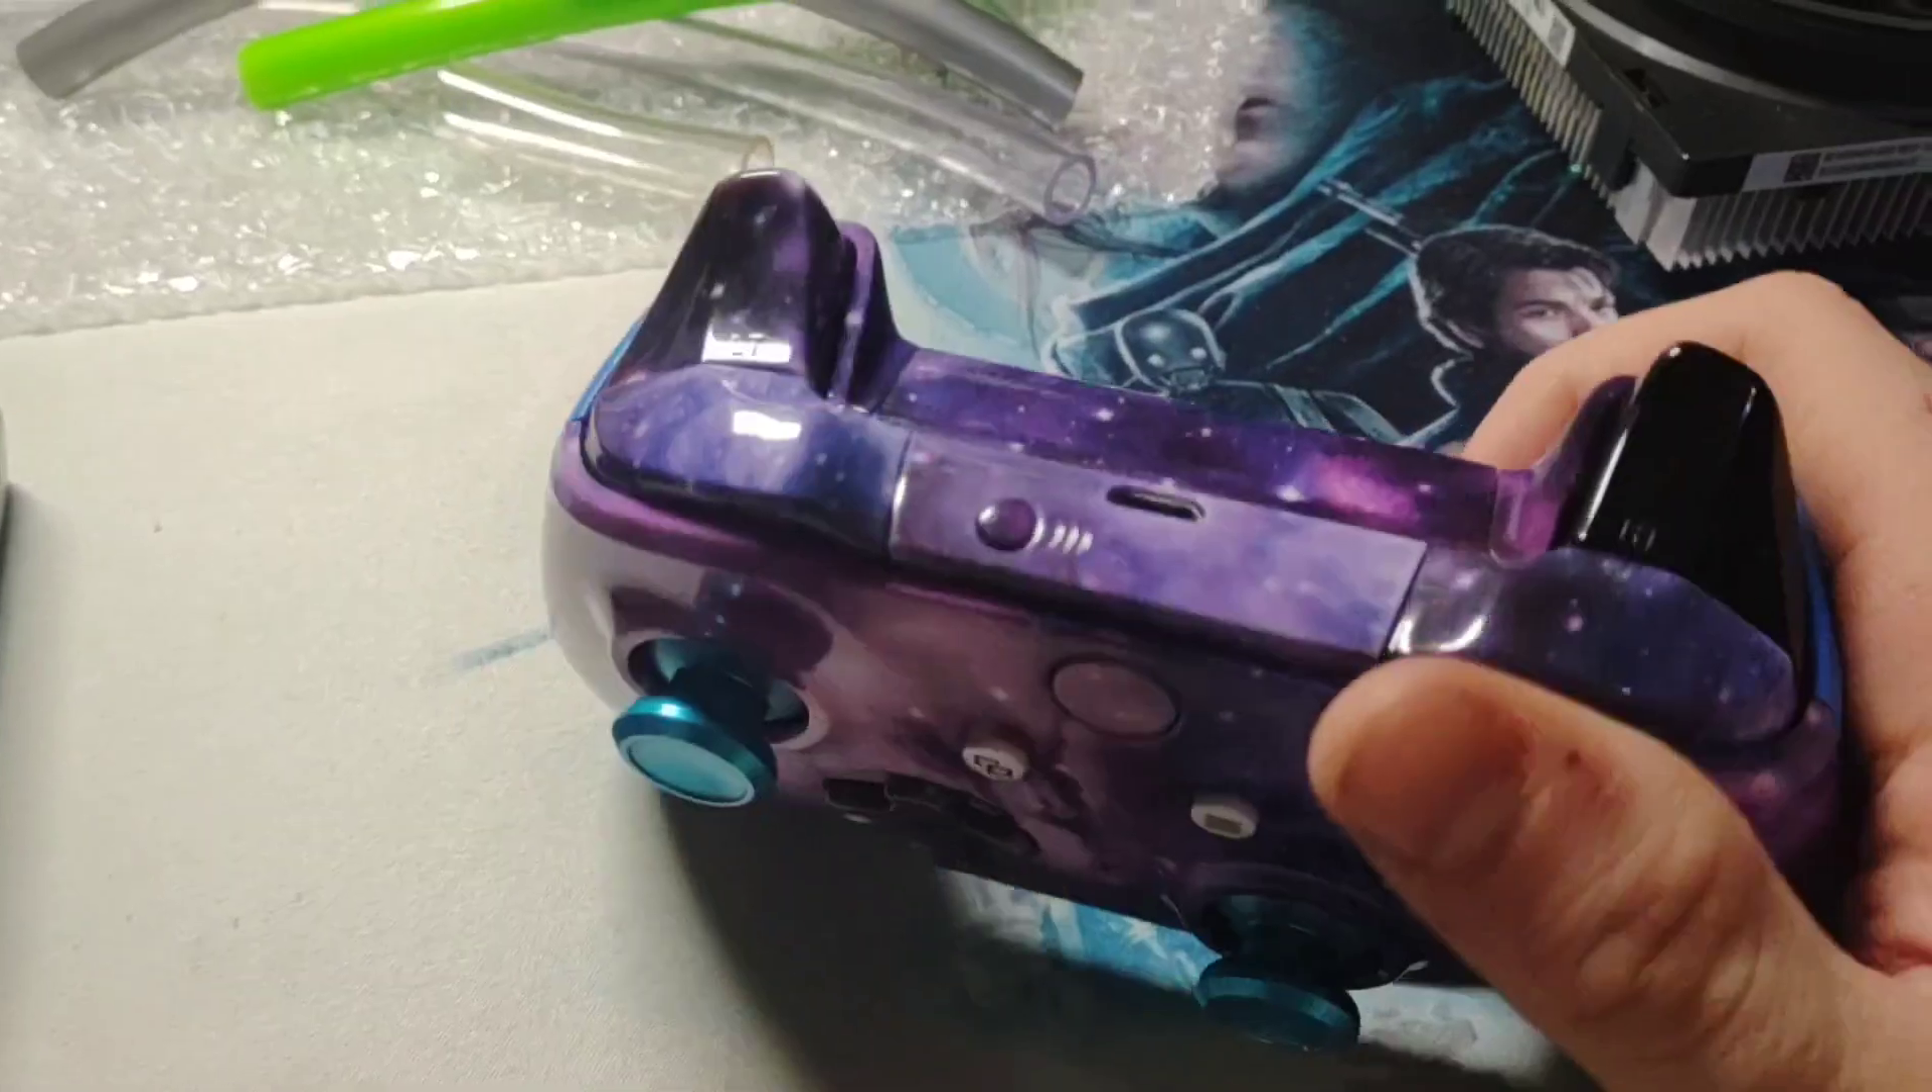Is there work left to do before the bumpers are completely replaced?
No.